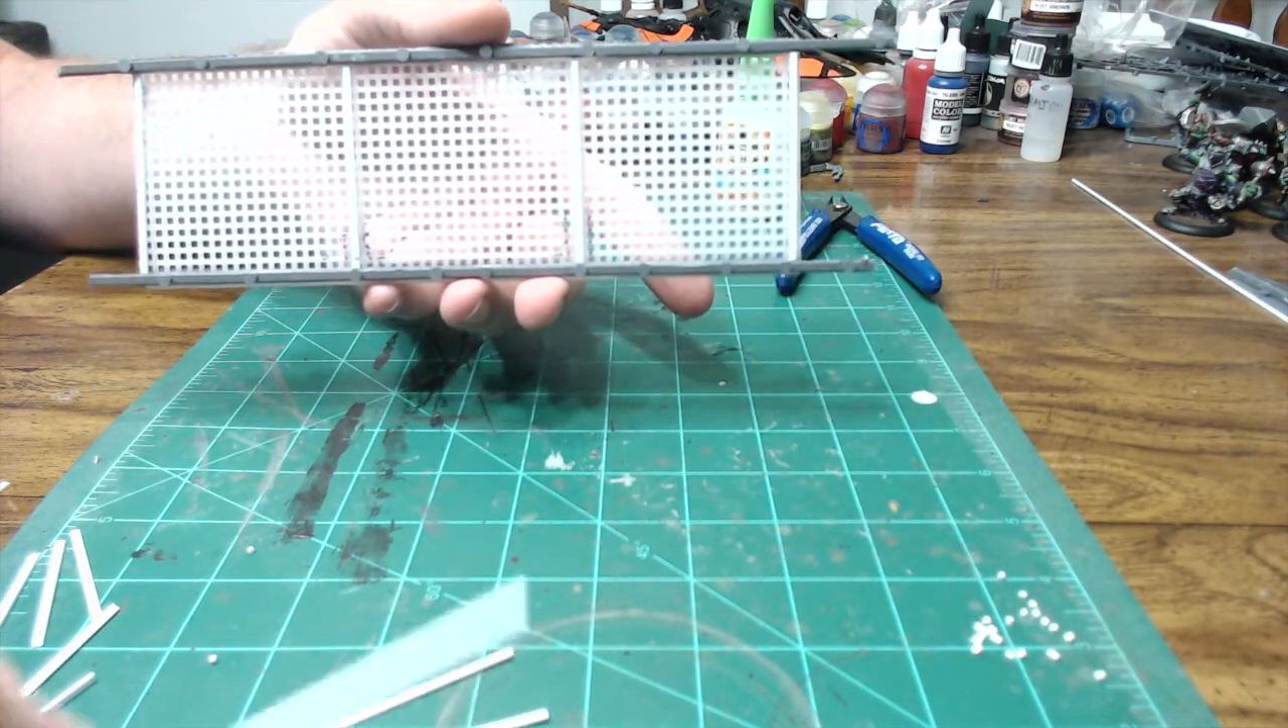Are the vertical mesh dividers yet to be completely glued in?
No.